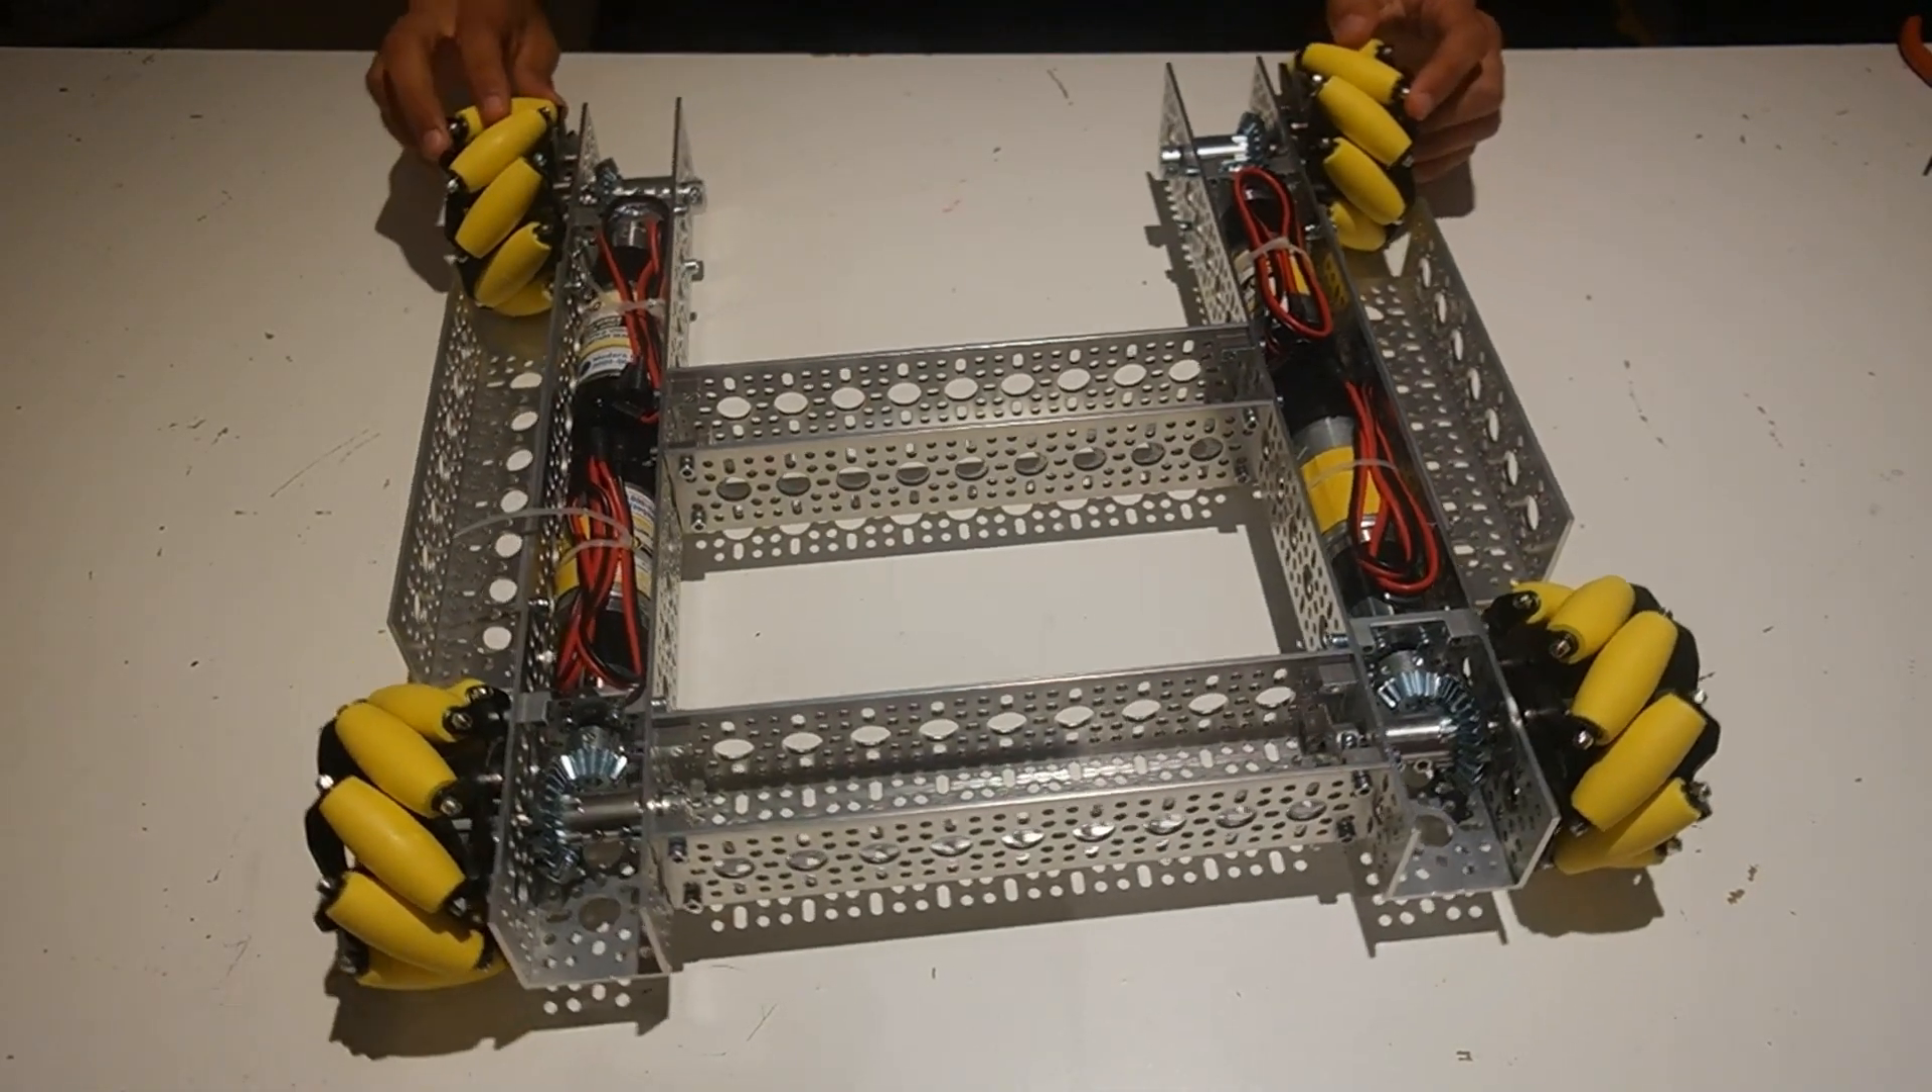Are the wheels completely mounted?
Yes.